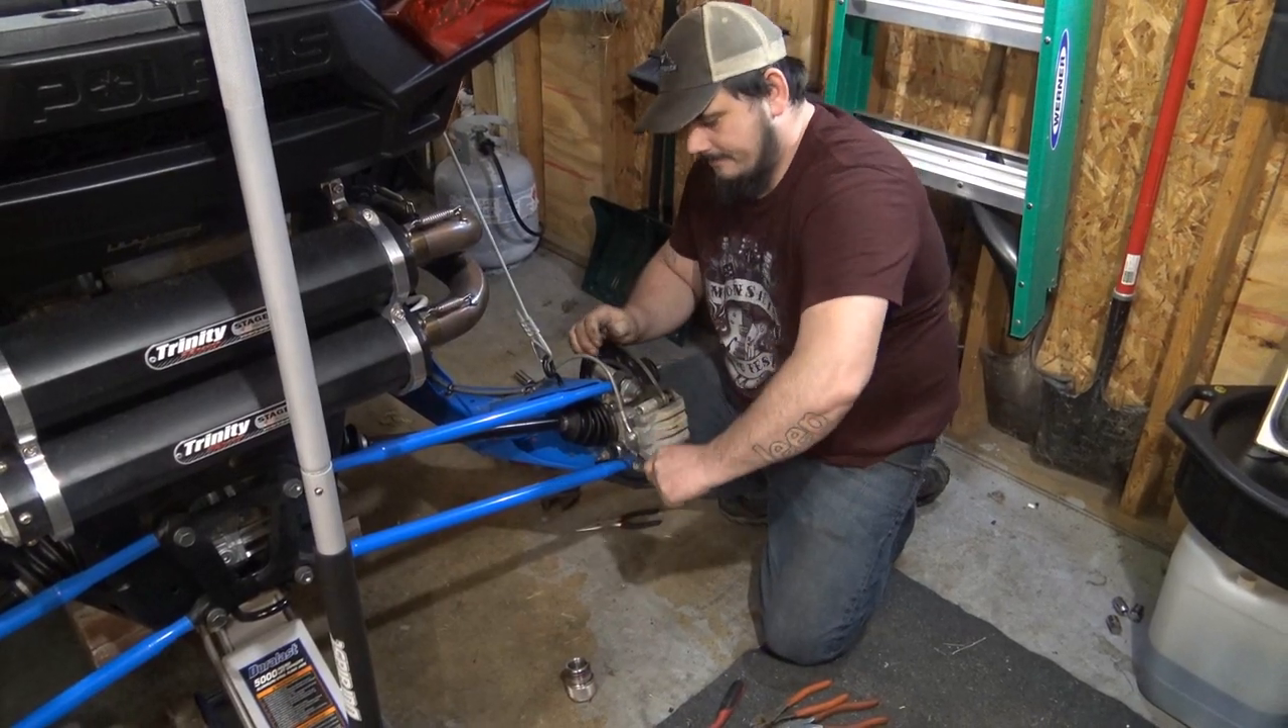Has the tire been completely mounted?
No.